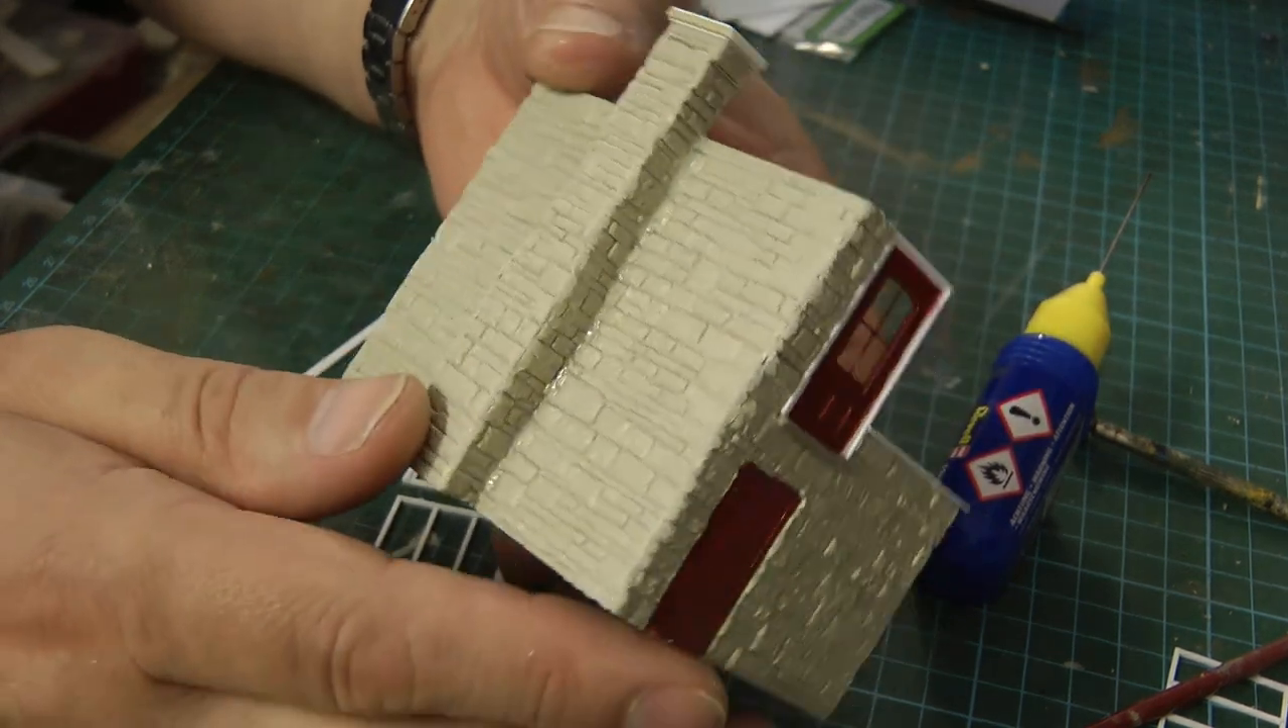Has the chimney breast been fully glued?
Yes.